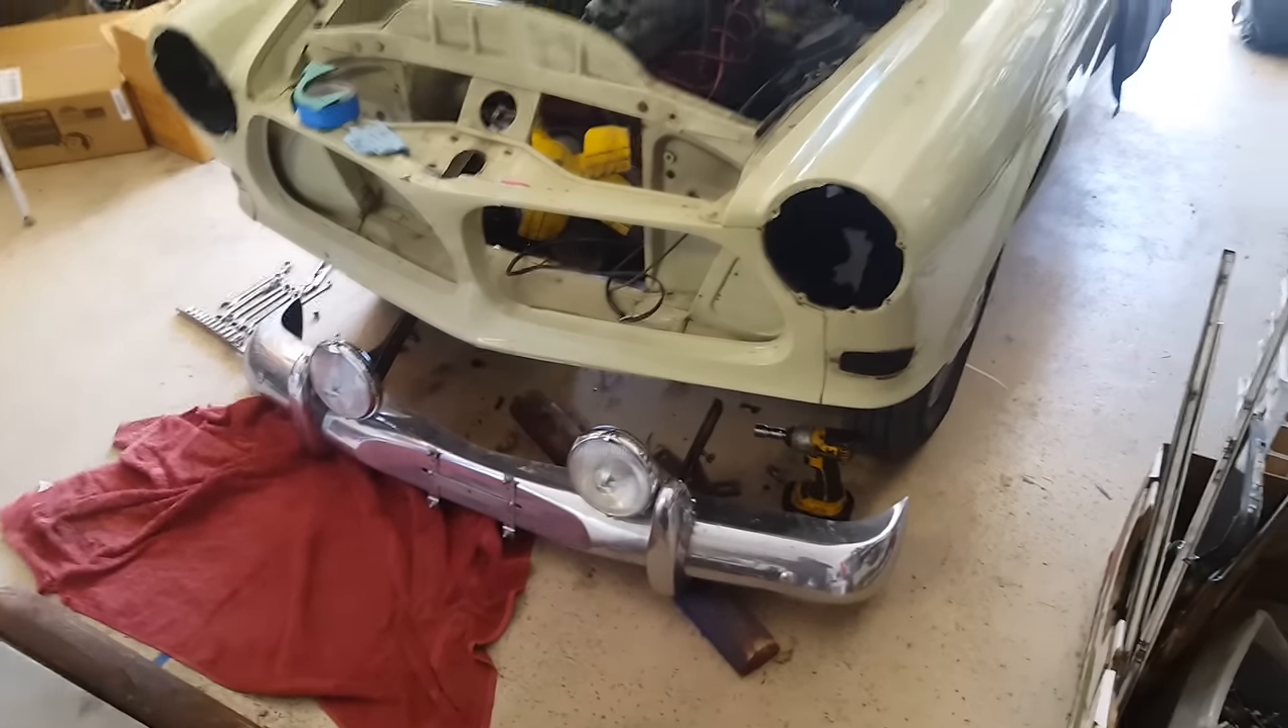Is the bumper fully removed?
Yes.